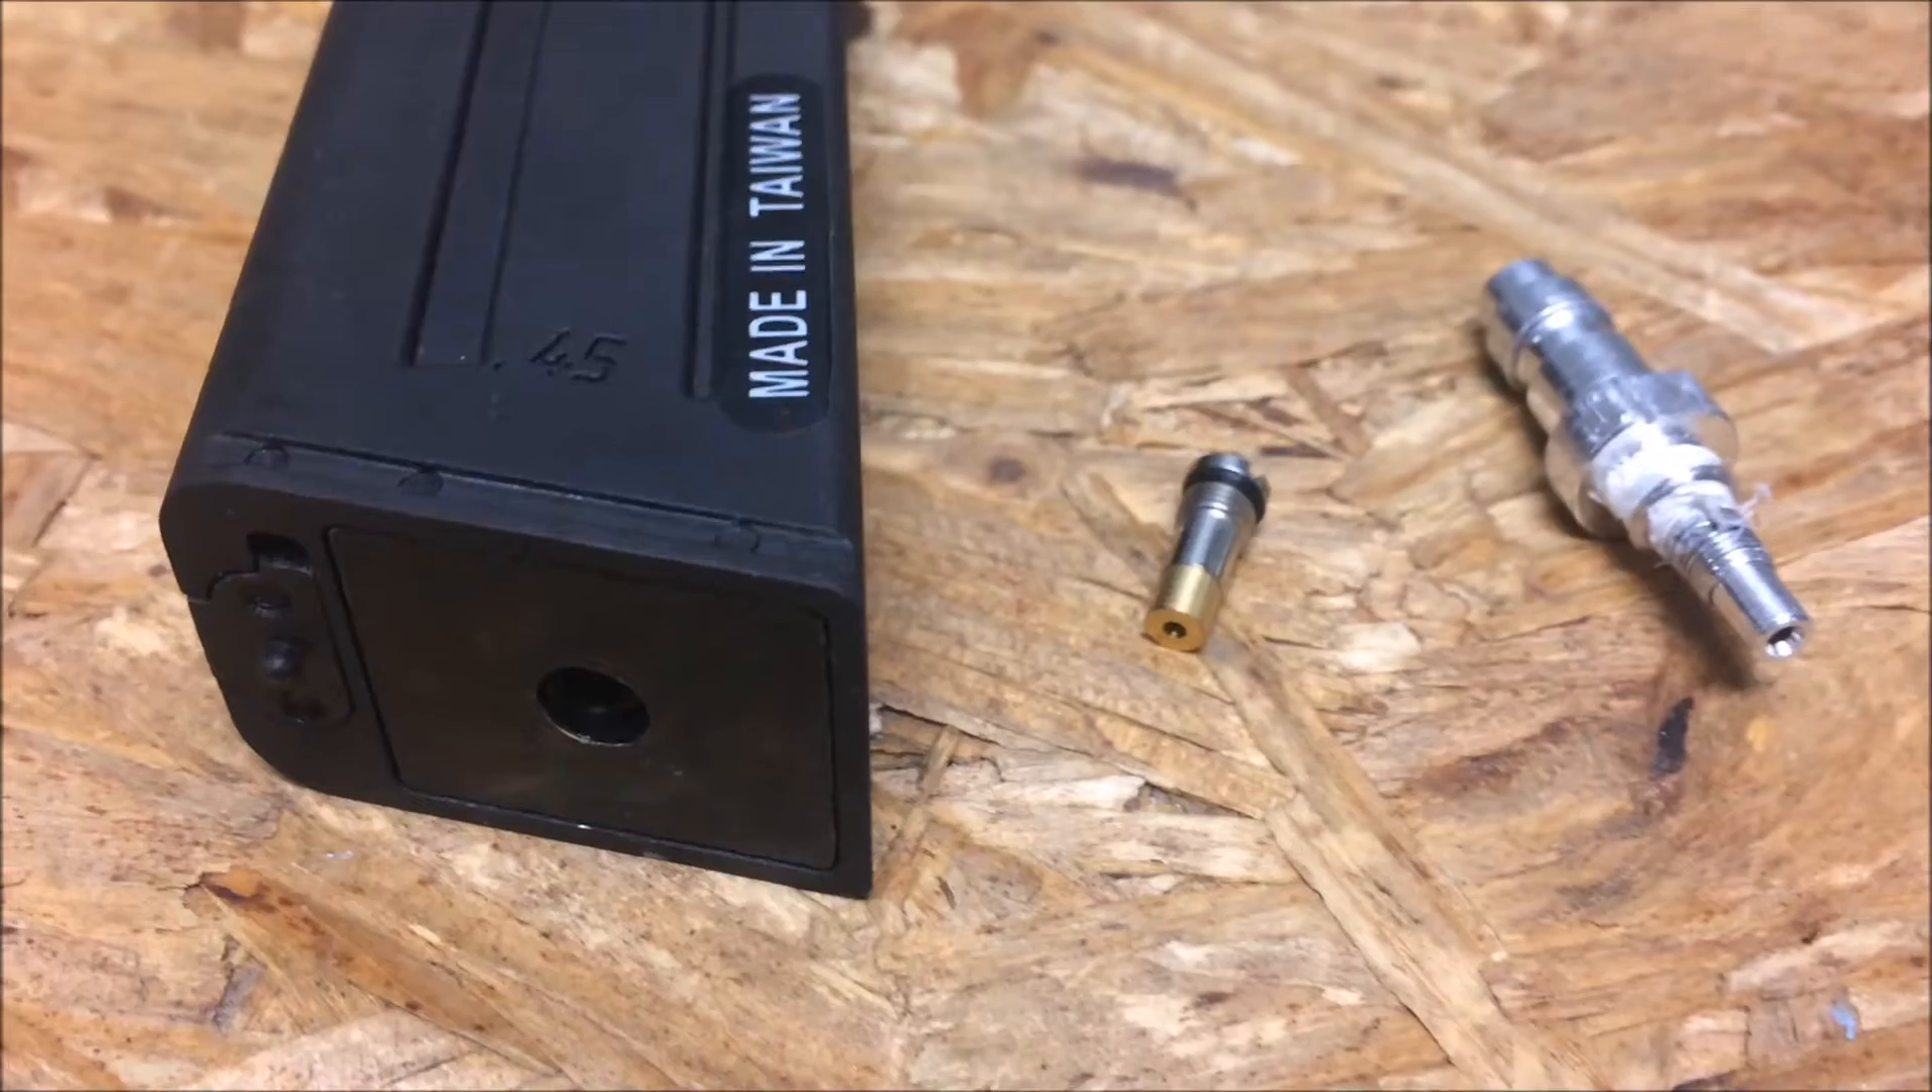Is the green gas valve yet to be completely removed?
No.